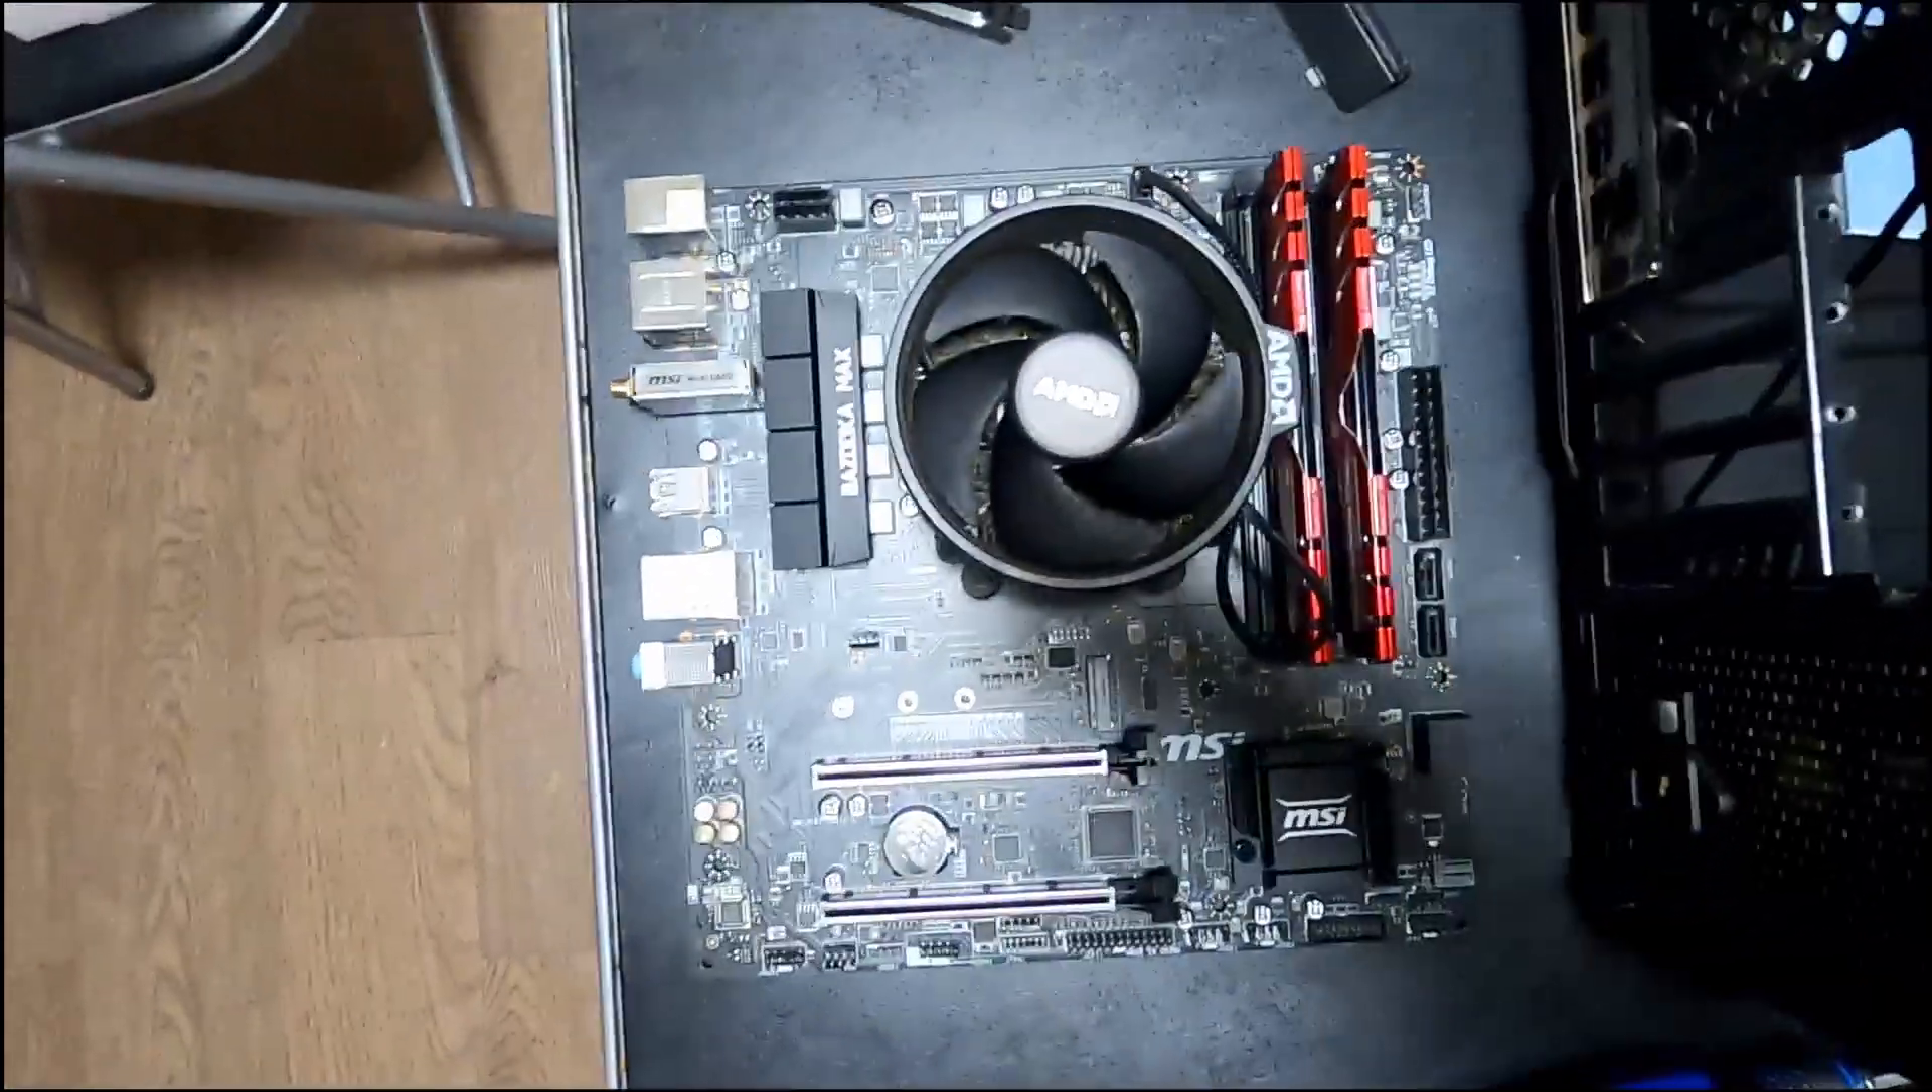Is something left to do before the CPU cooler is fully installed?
No.